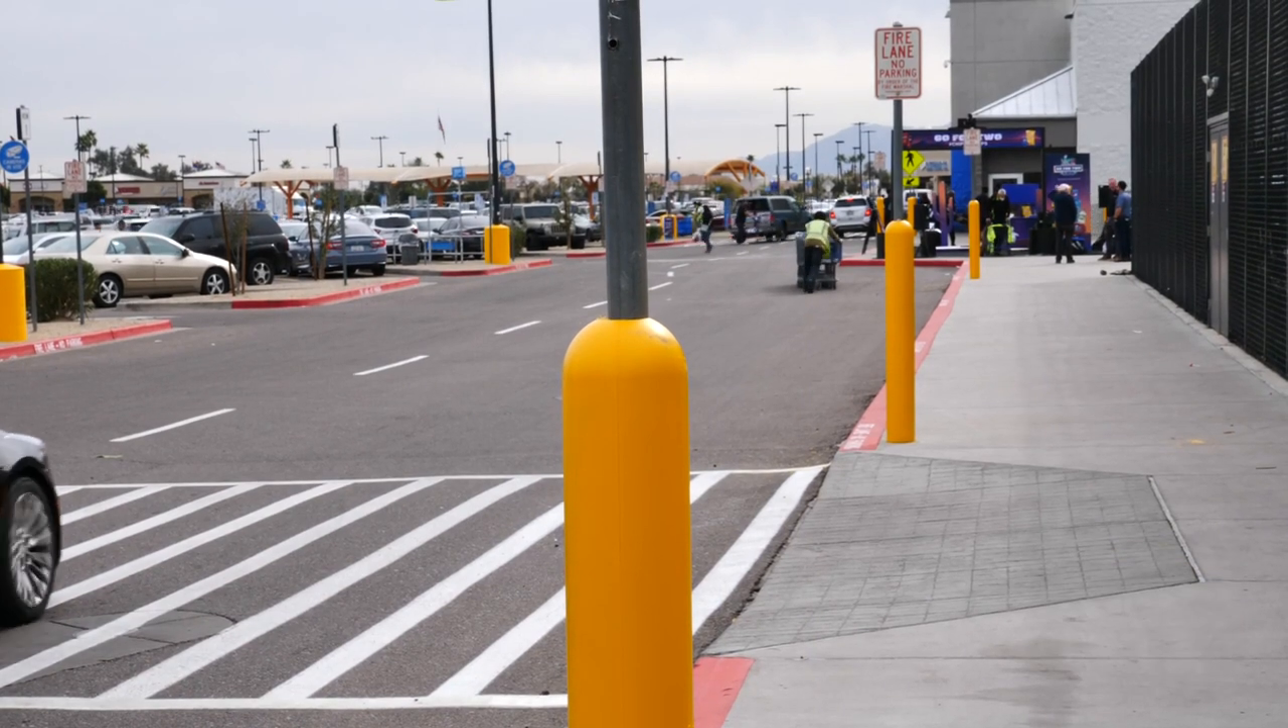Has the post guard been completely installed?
Yes.